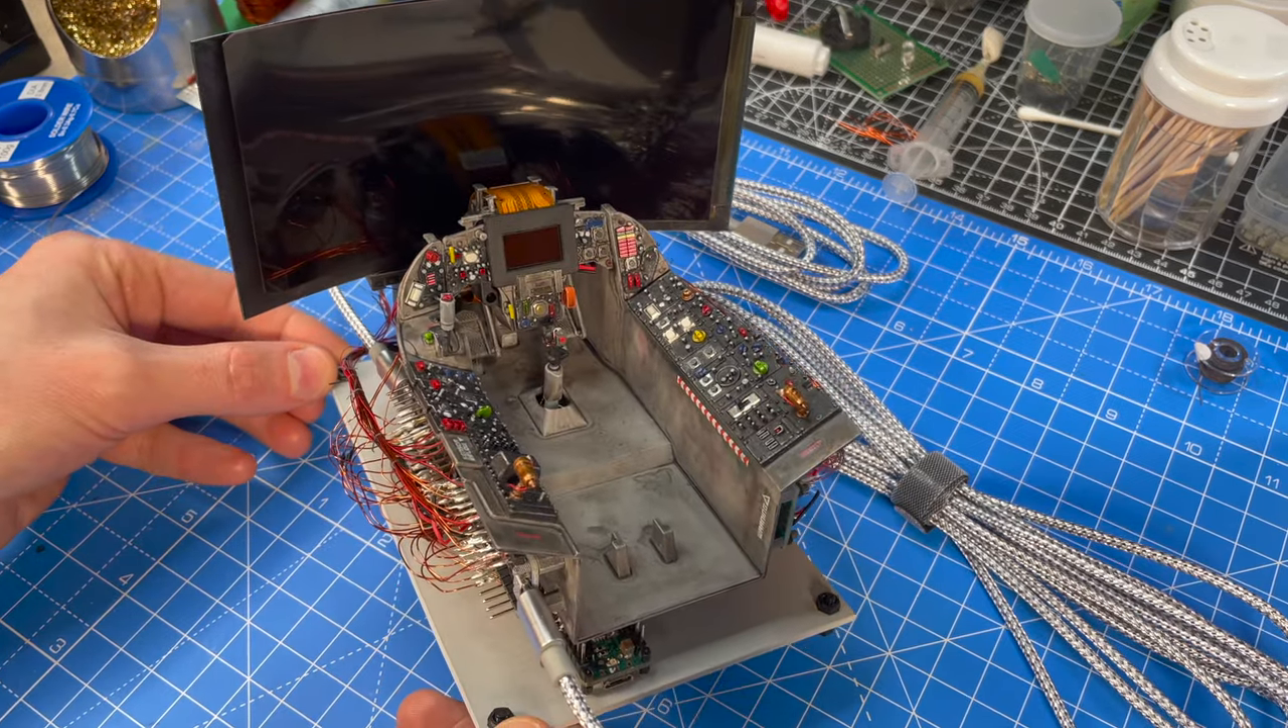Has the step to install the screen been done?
Yes.